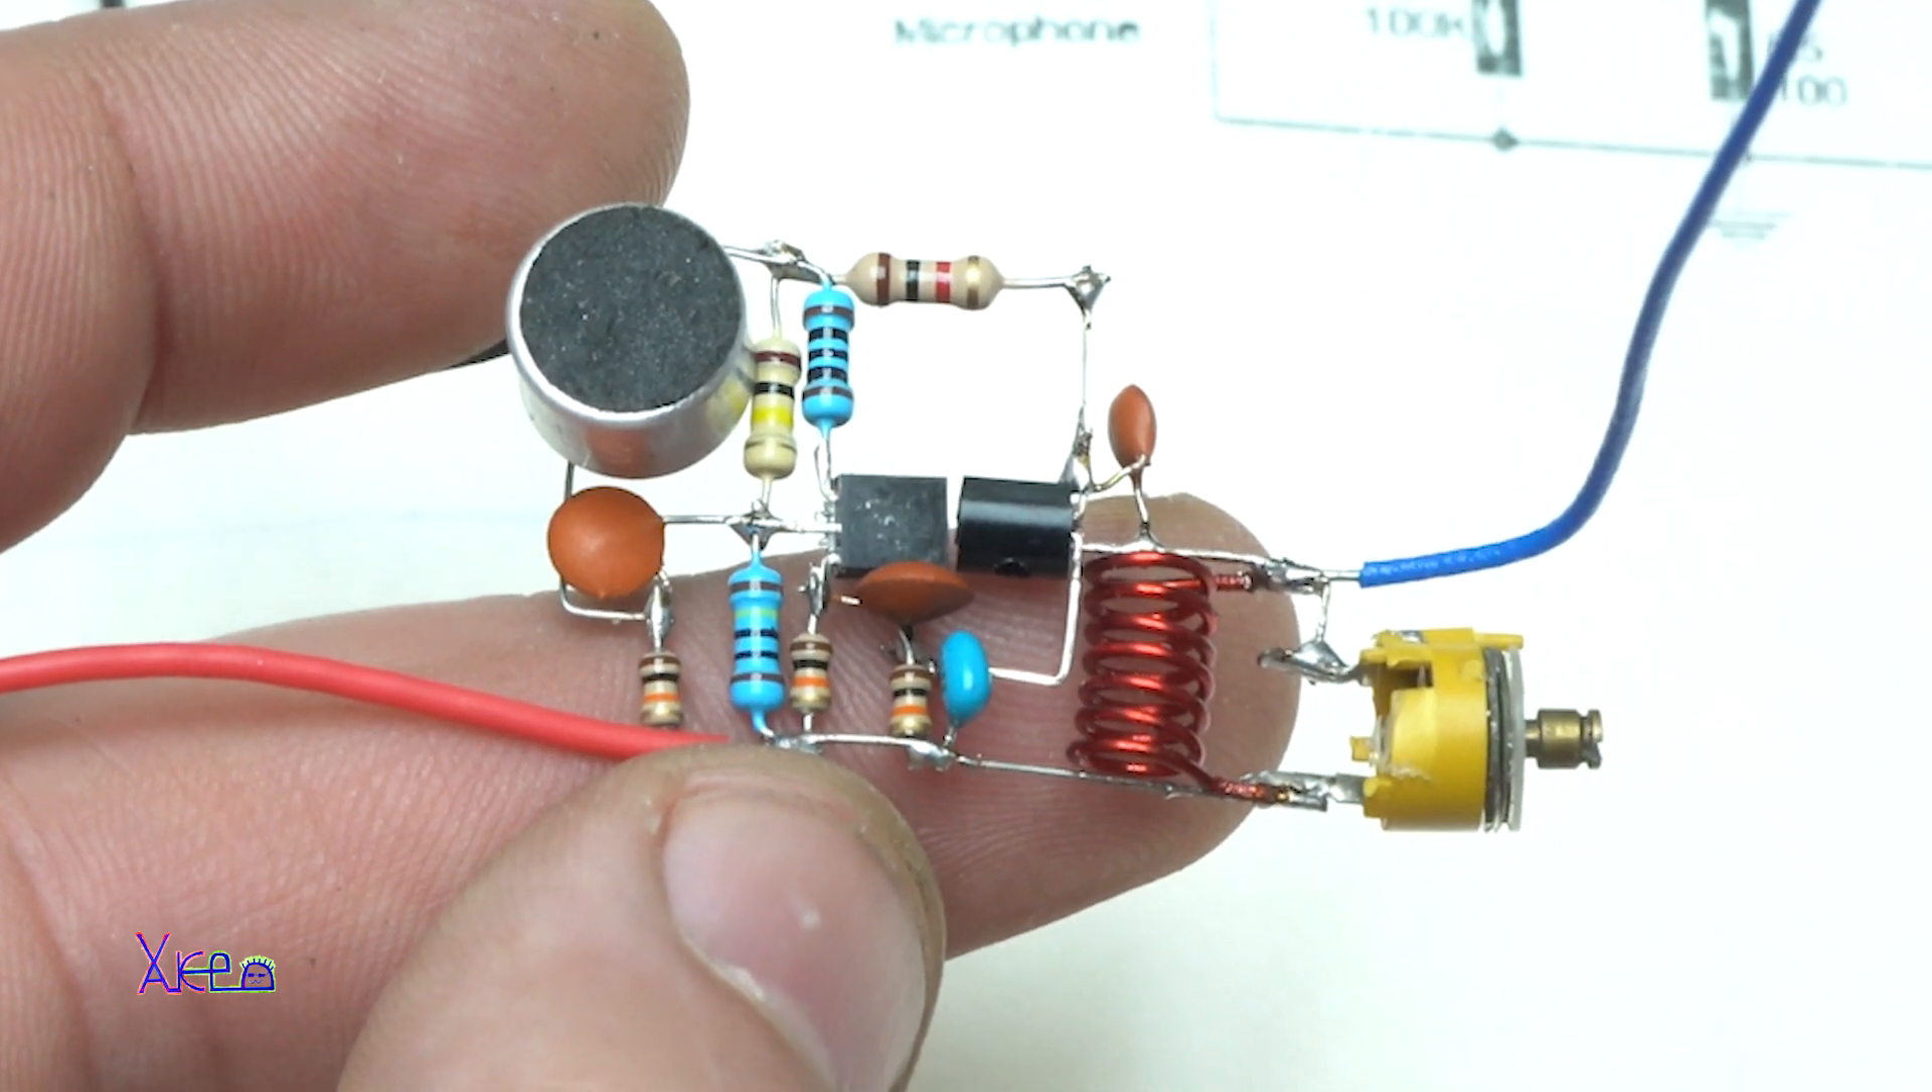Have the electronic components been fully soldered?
Yes.